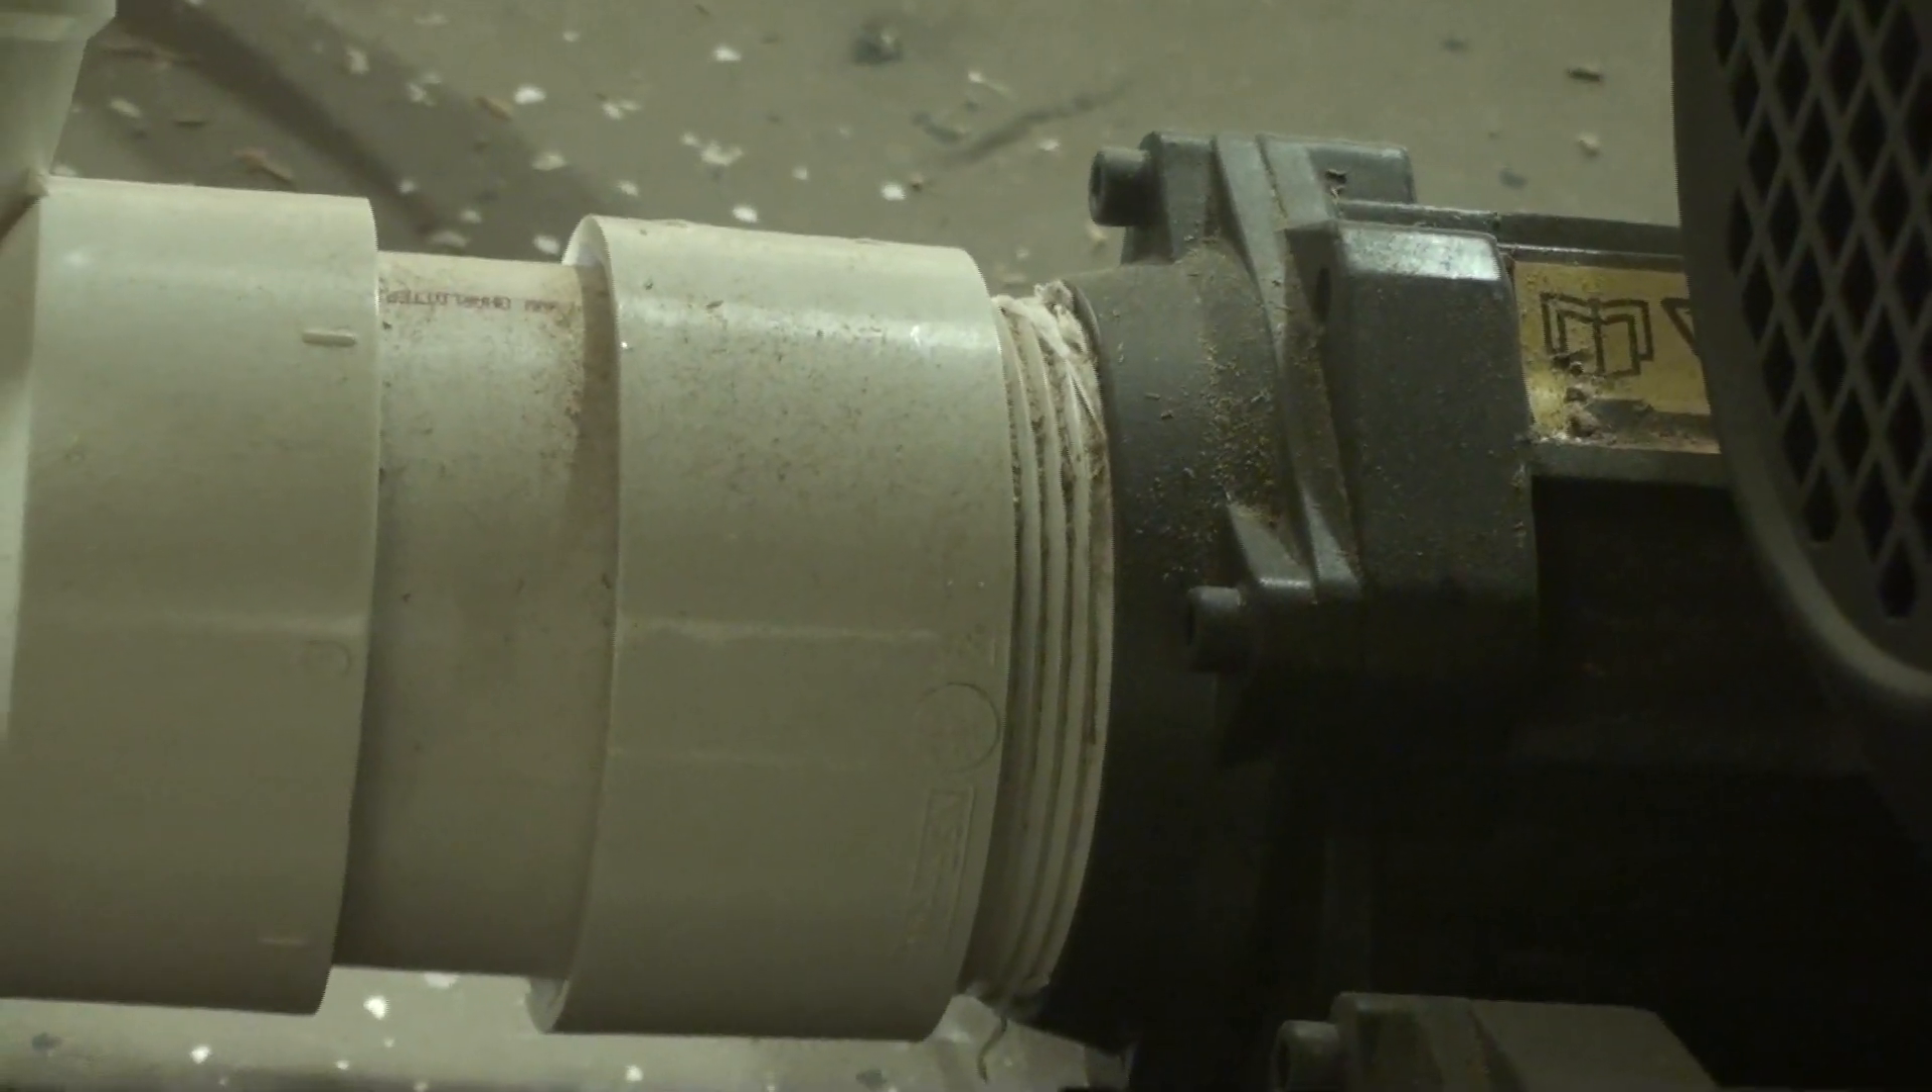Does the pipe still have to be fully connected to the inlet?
No.